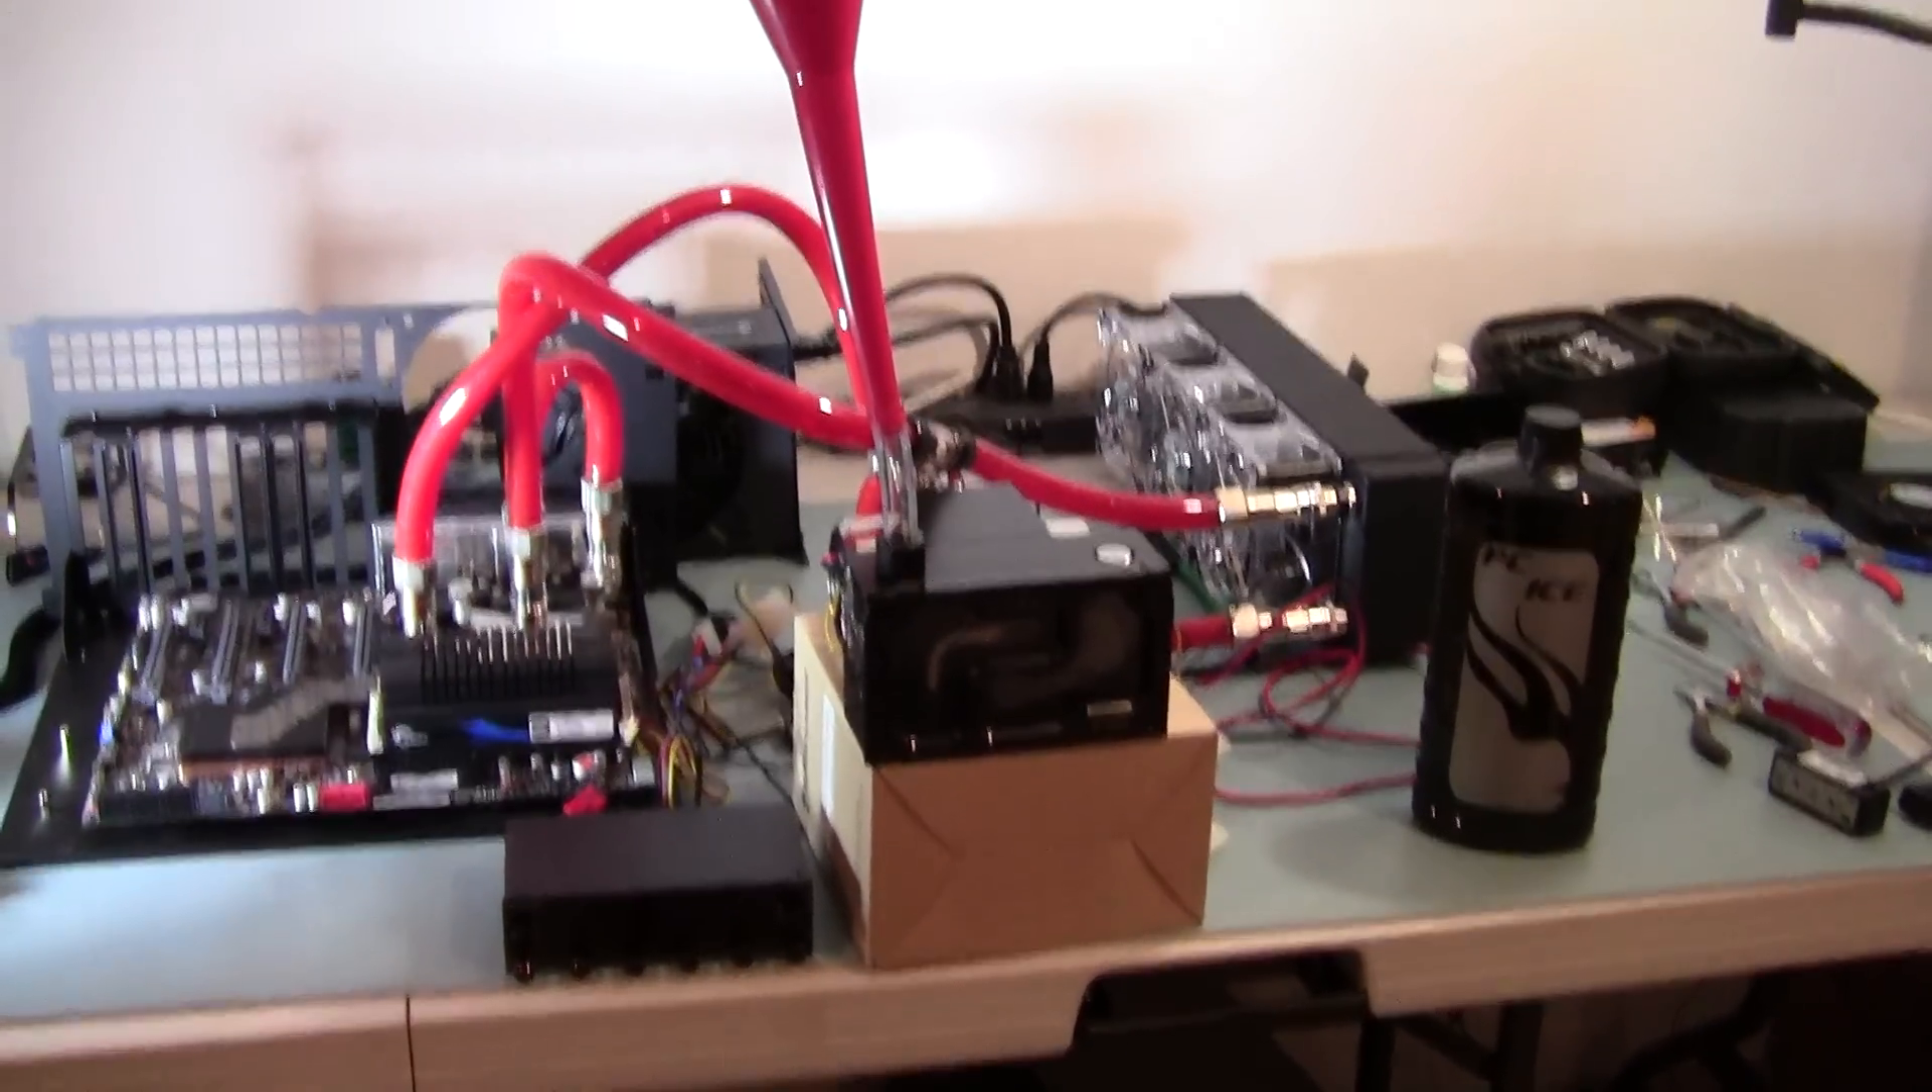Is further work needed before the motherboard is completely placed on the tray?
No.